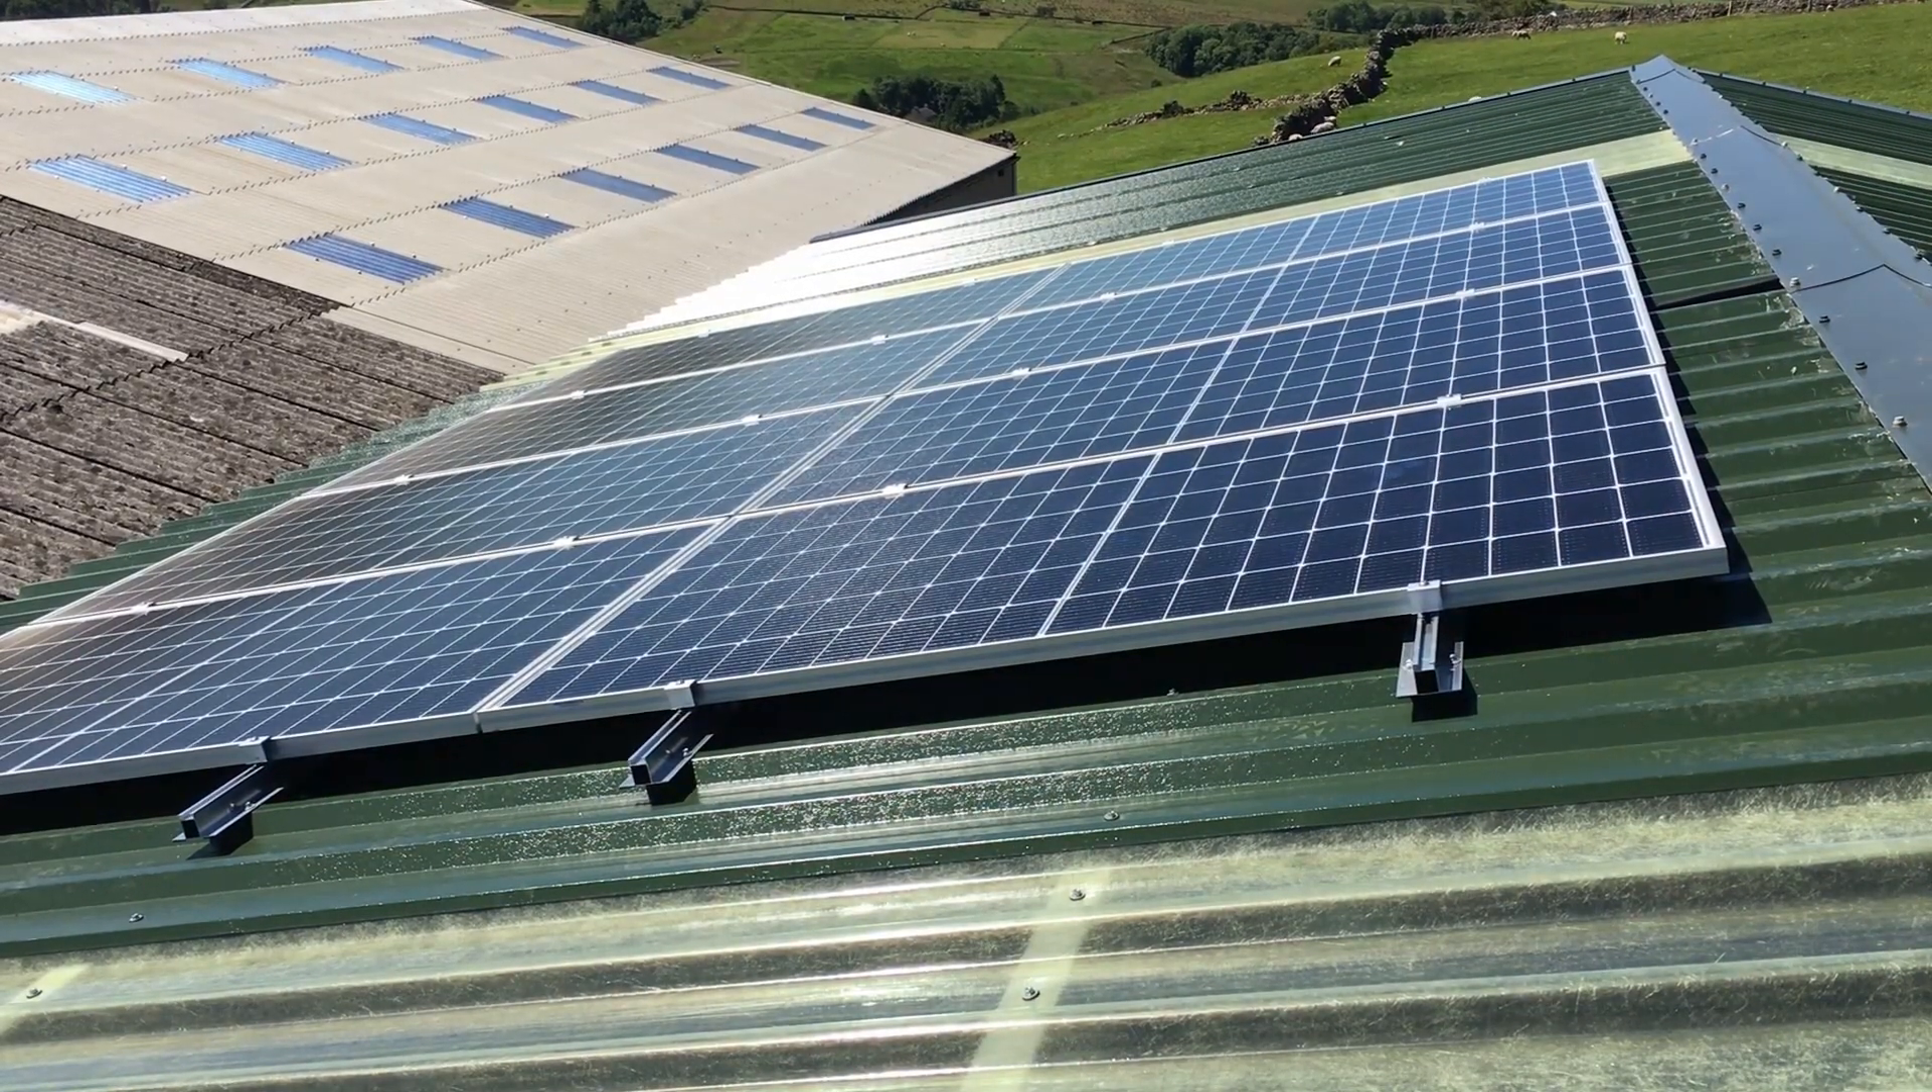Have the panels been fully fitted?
Yes.